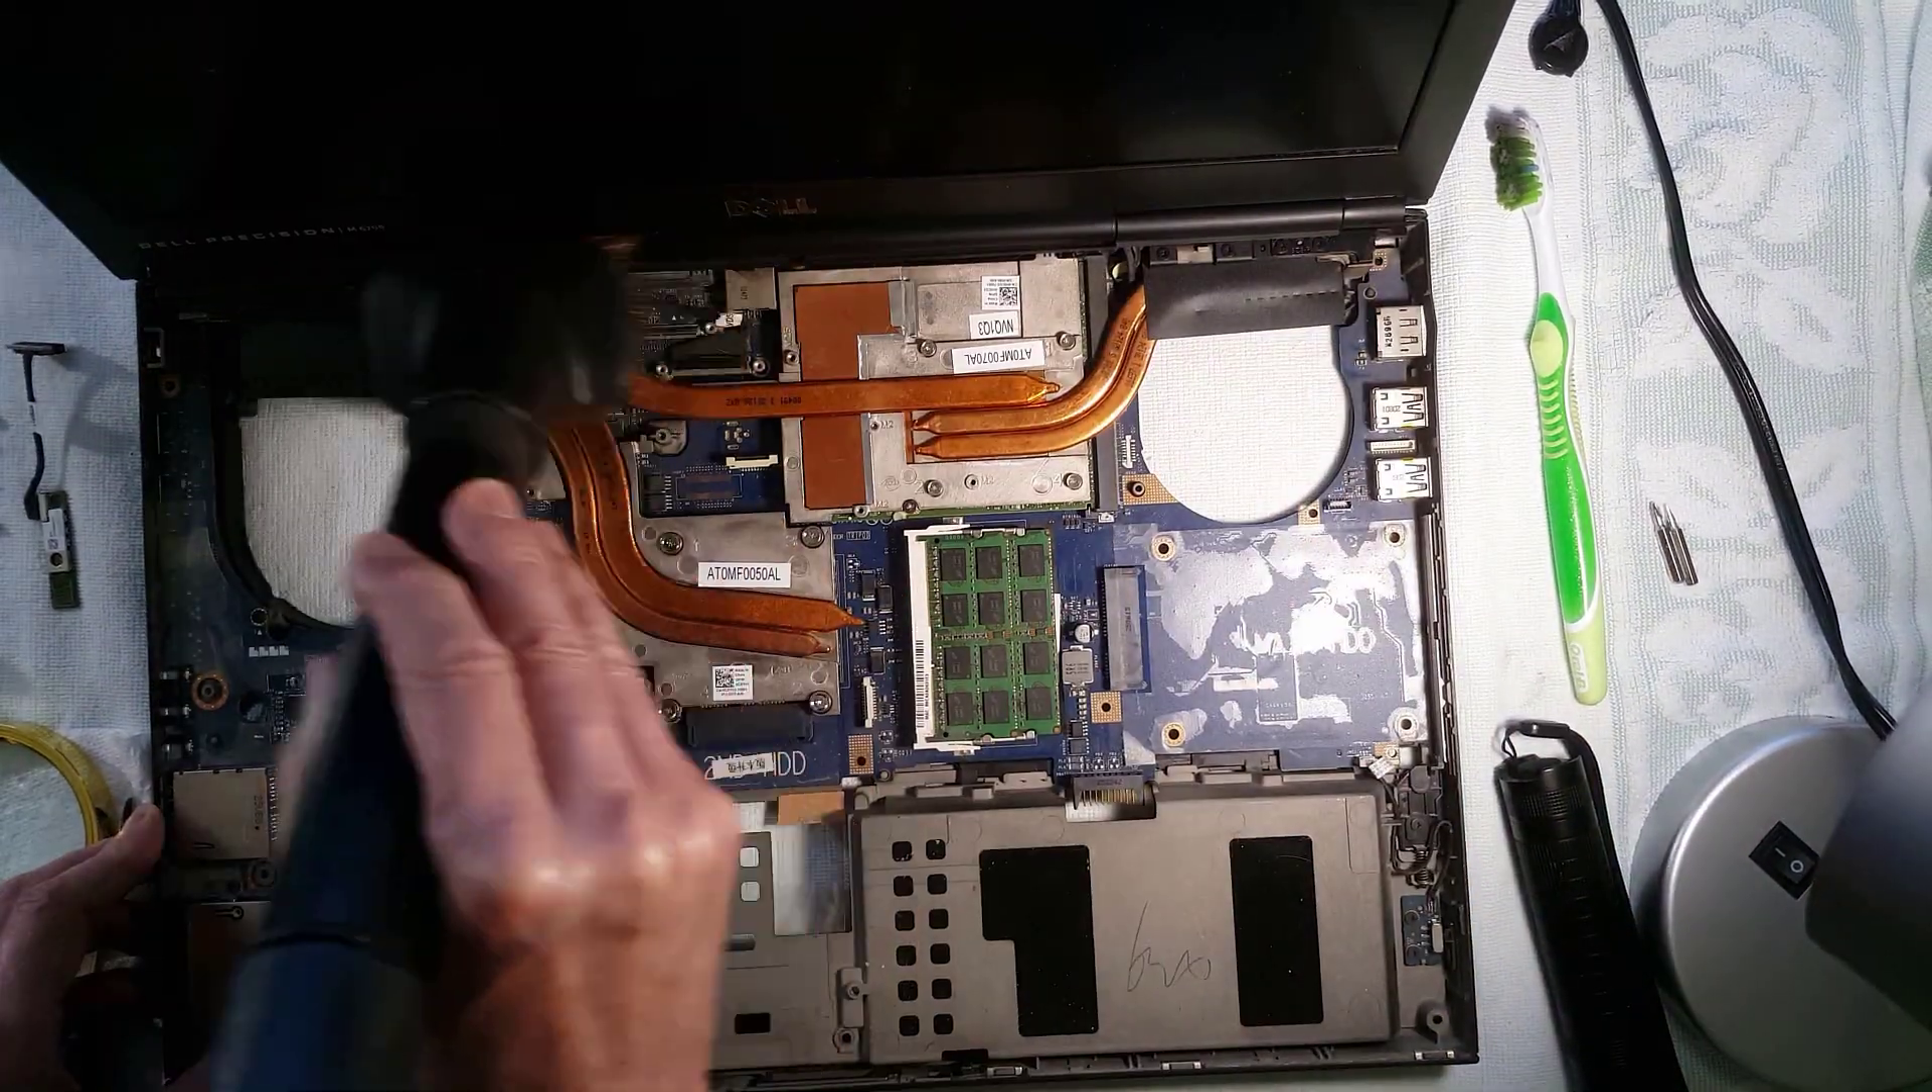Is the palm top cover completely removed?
Yes.